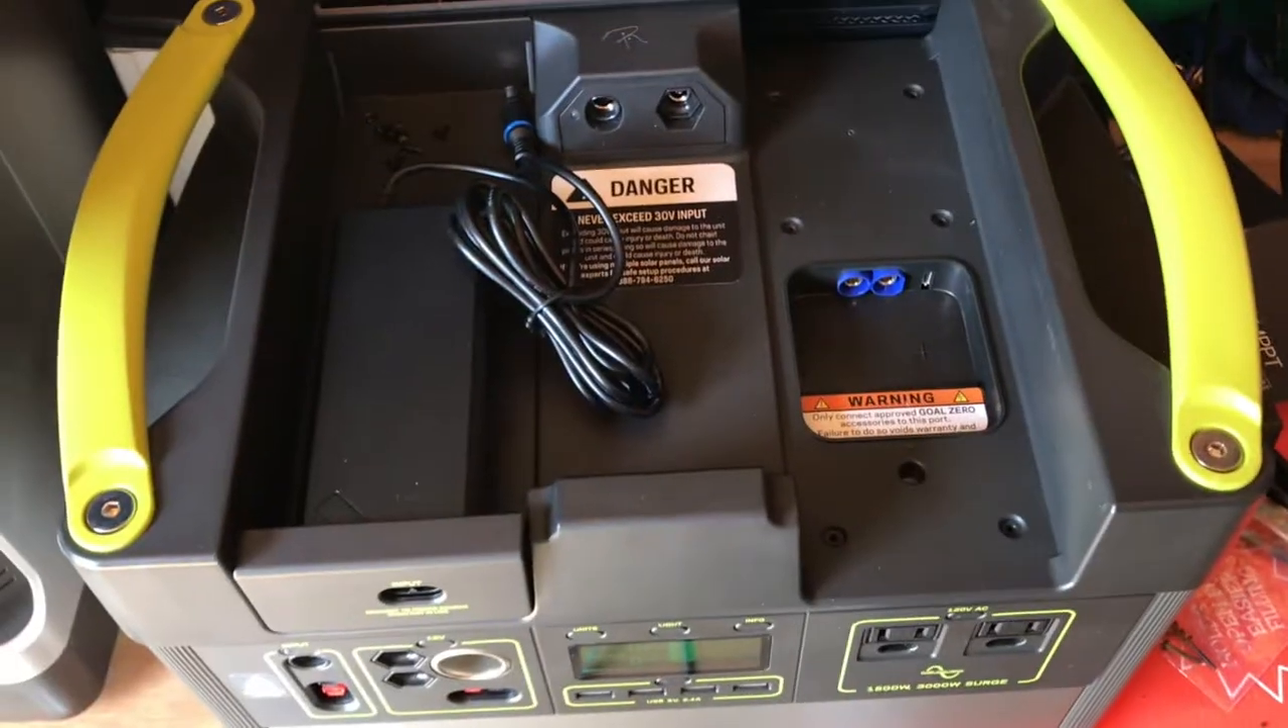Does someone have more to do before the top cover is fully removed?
No.